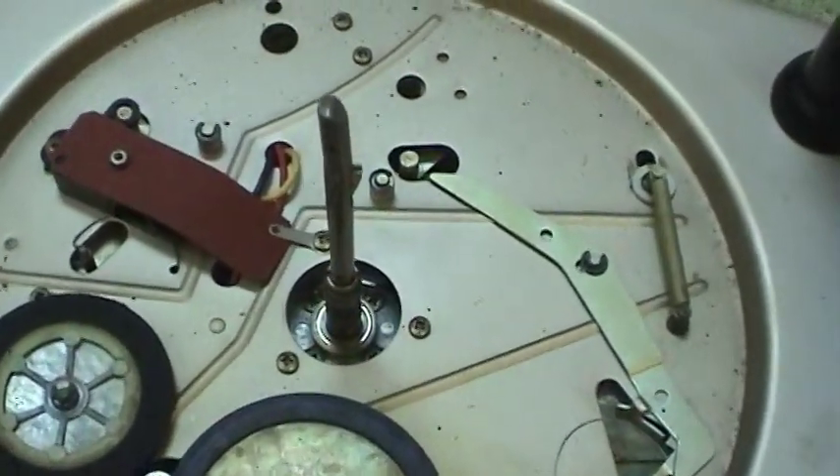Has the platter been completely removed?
Yes.